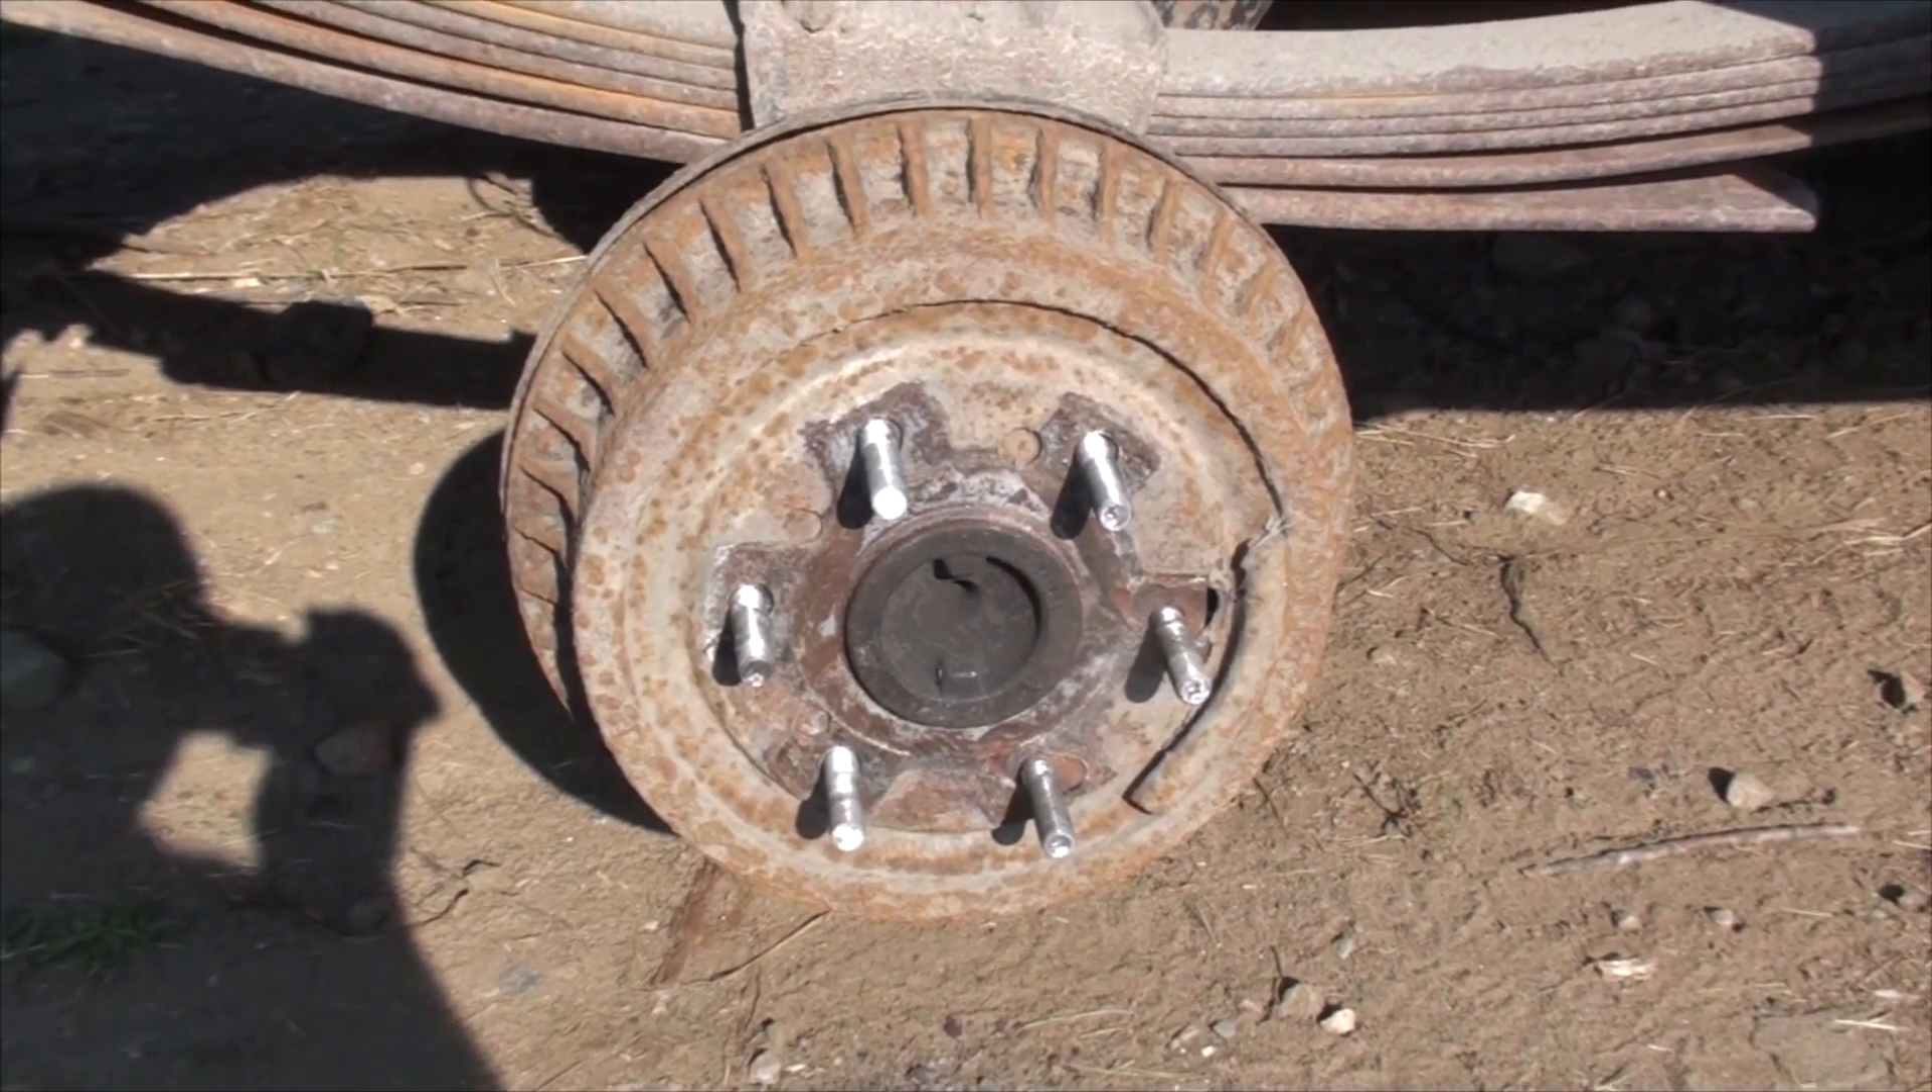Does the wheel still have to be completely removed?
No.